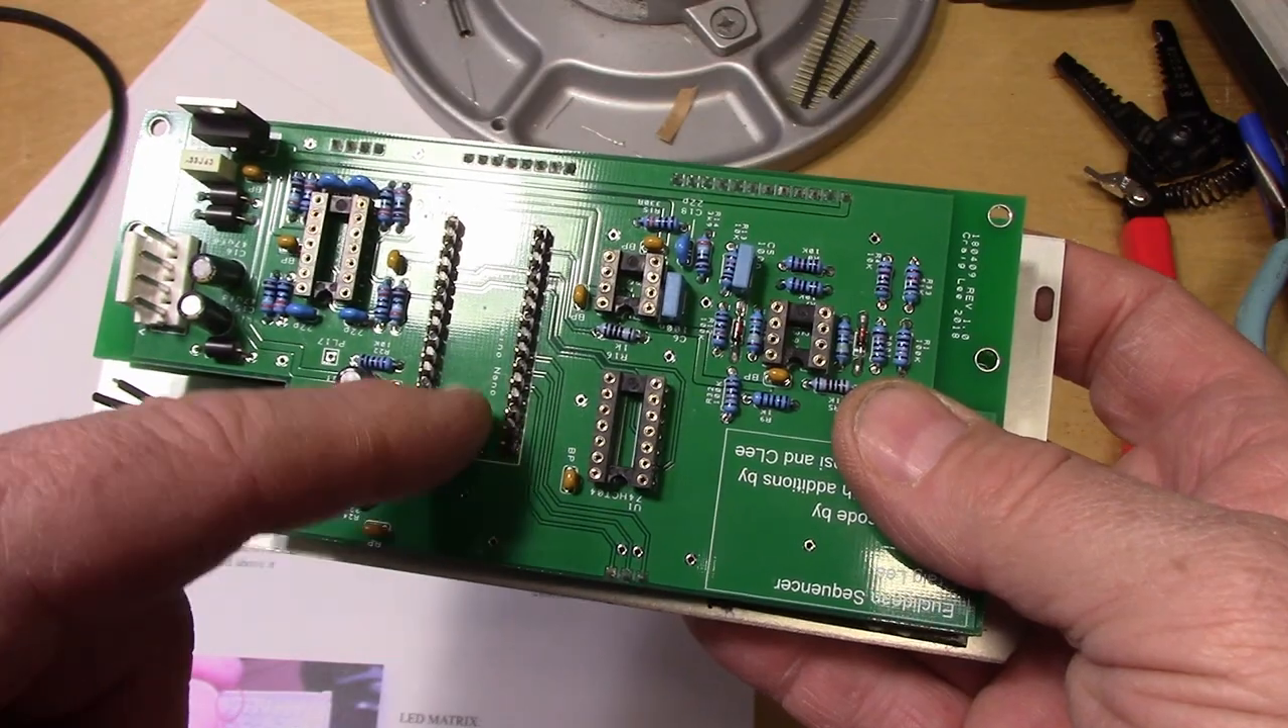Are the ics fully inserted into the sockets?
No.